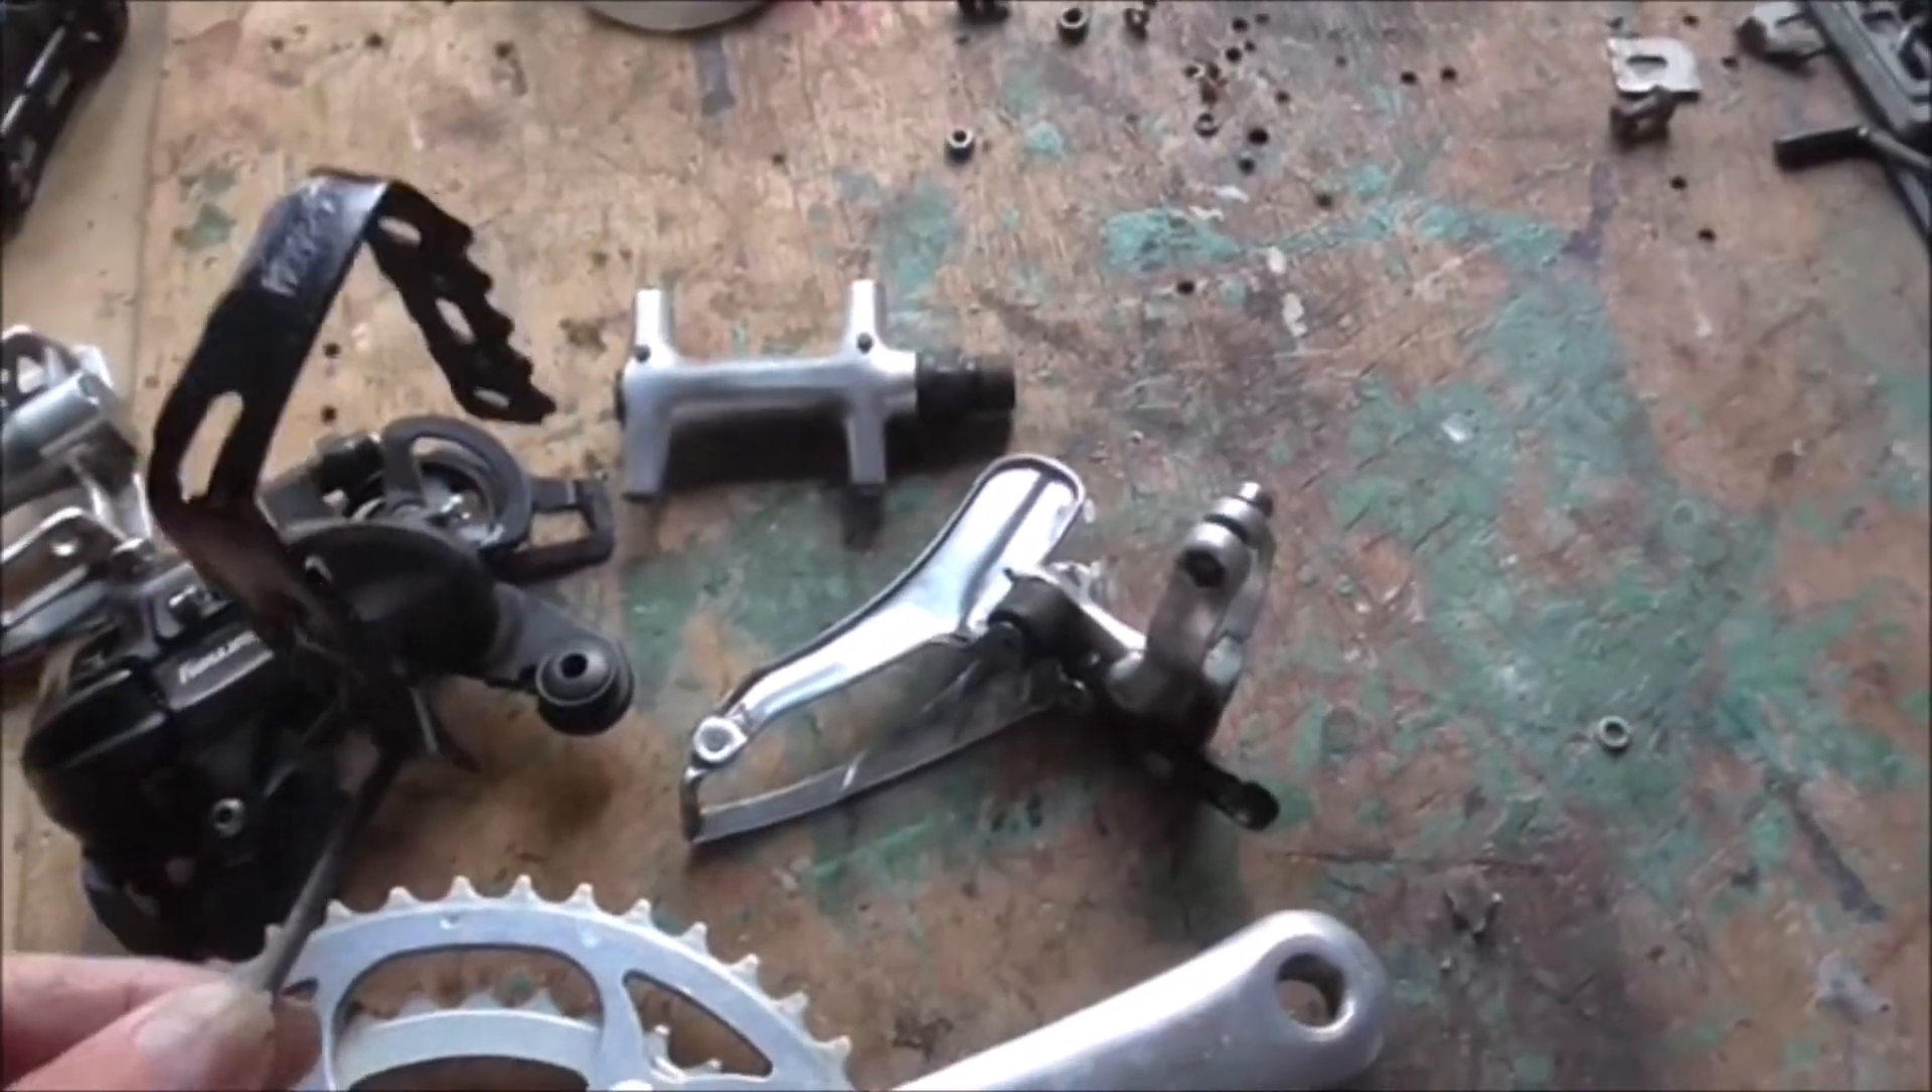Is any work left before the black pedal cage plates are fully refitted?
Yes.